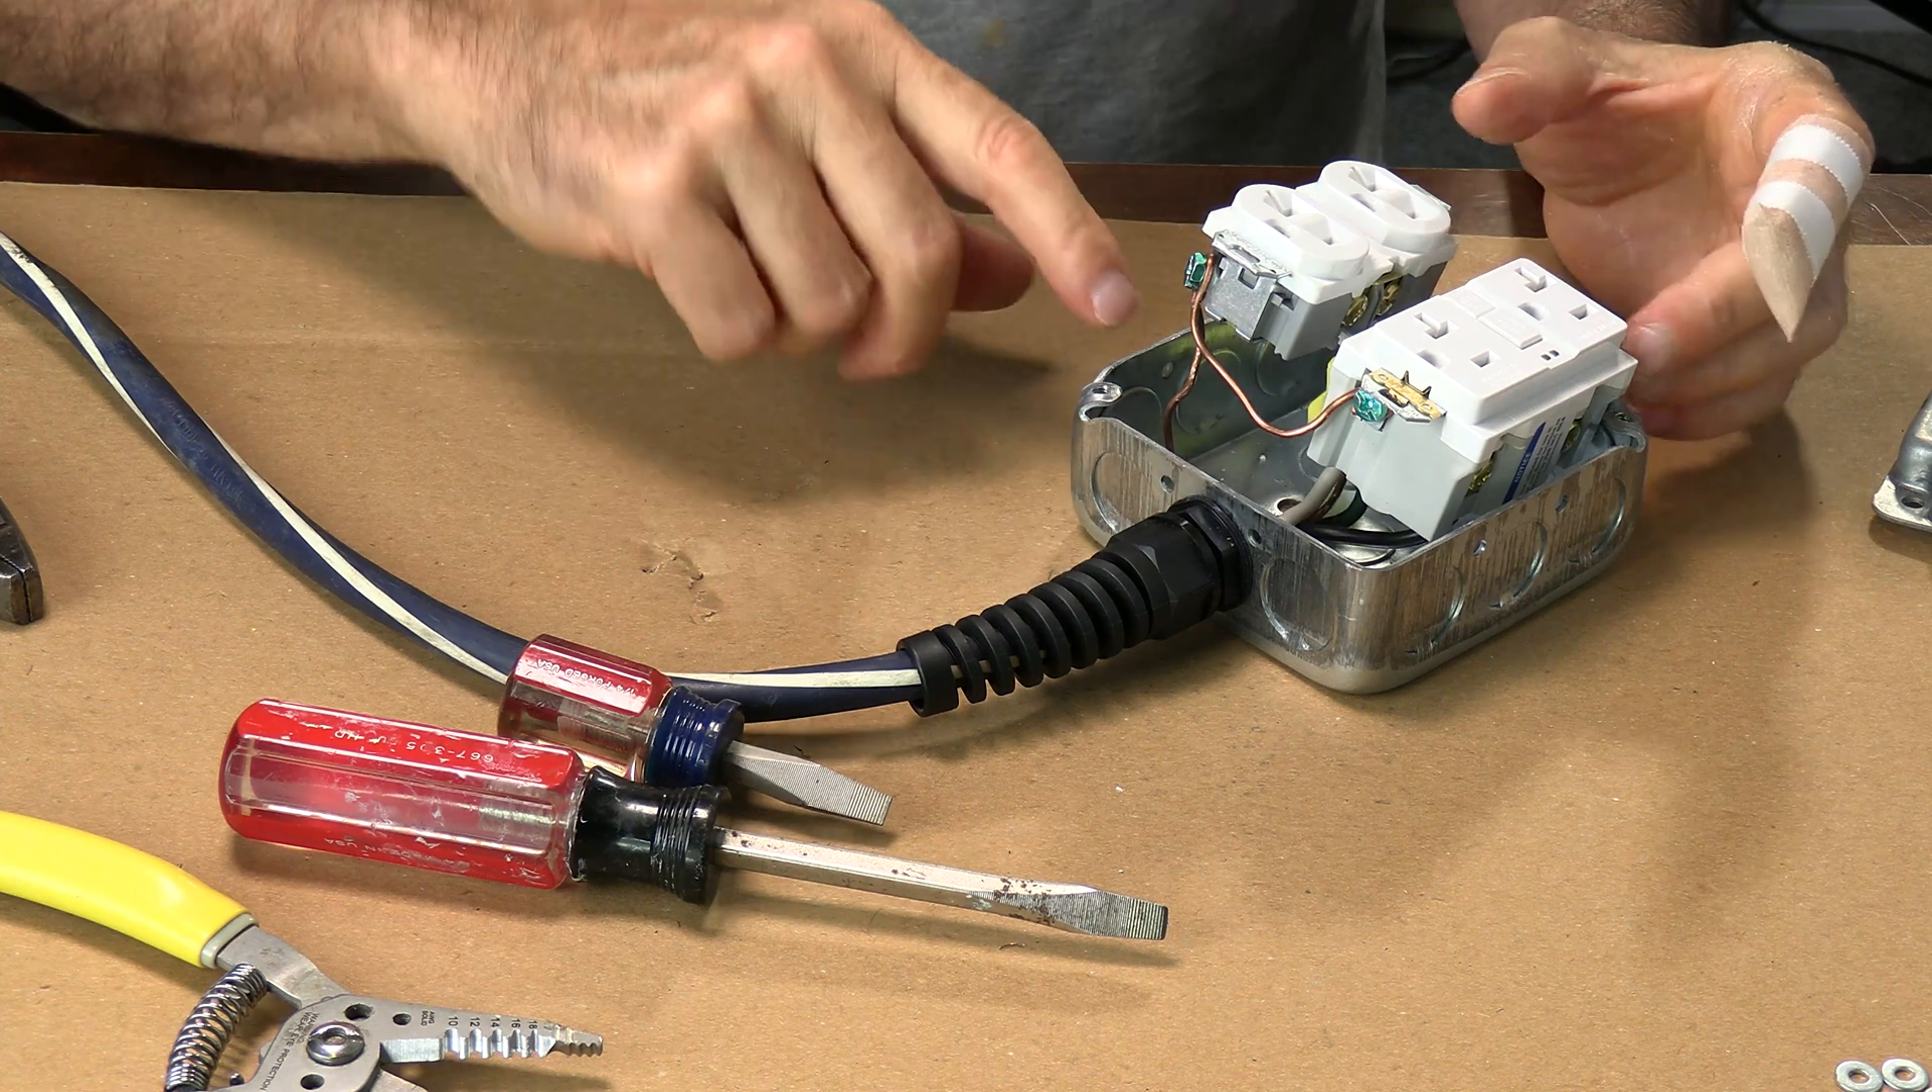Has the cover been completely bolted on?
No.